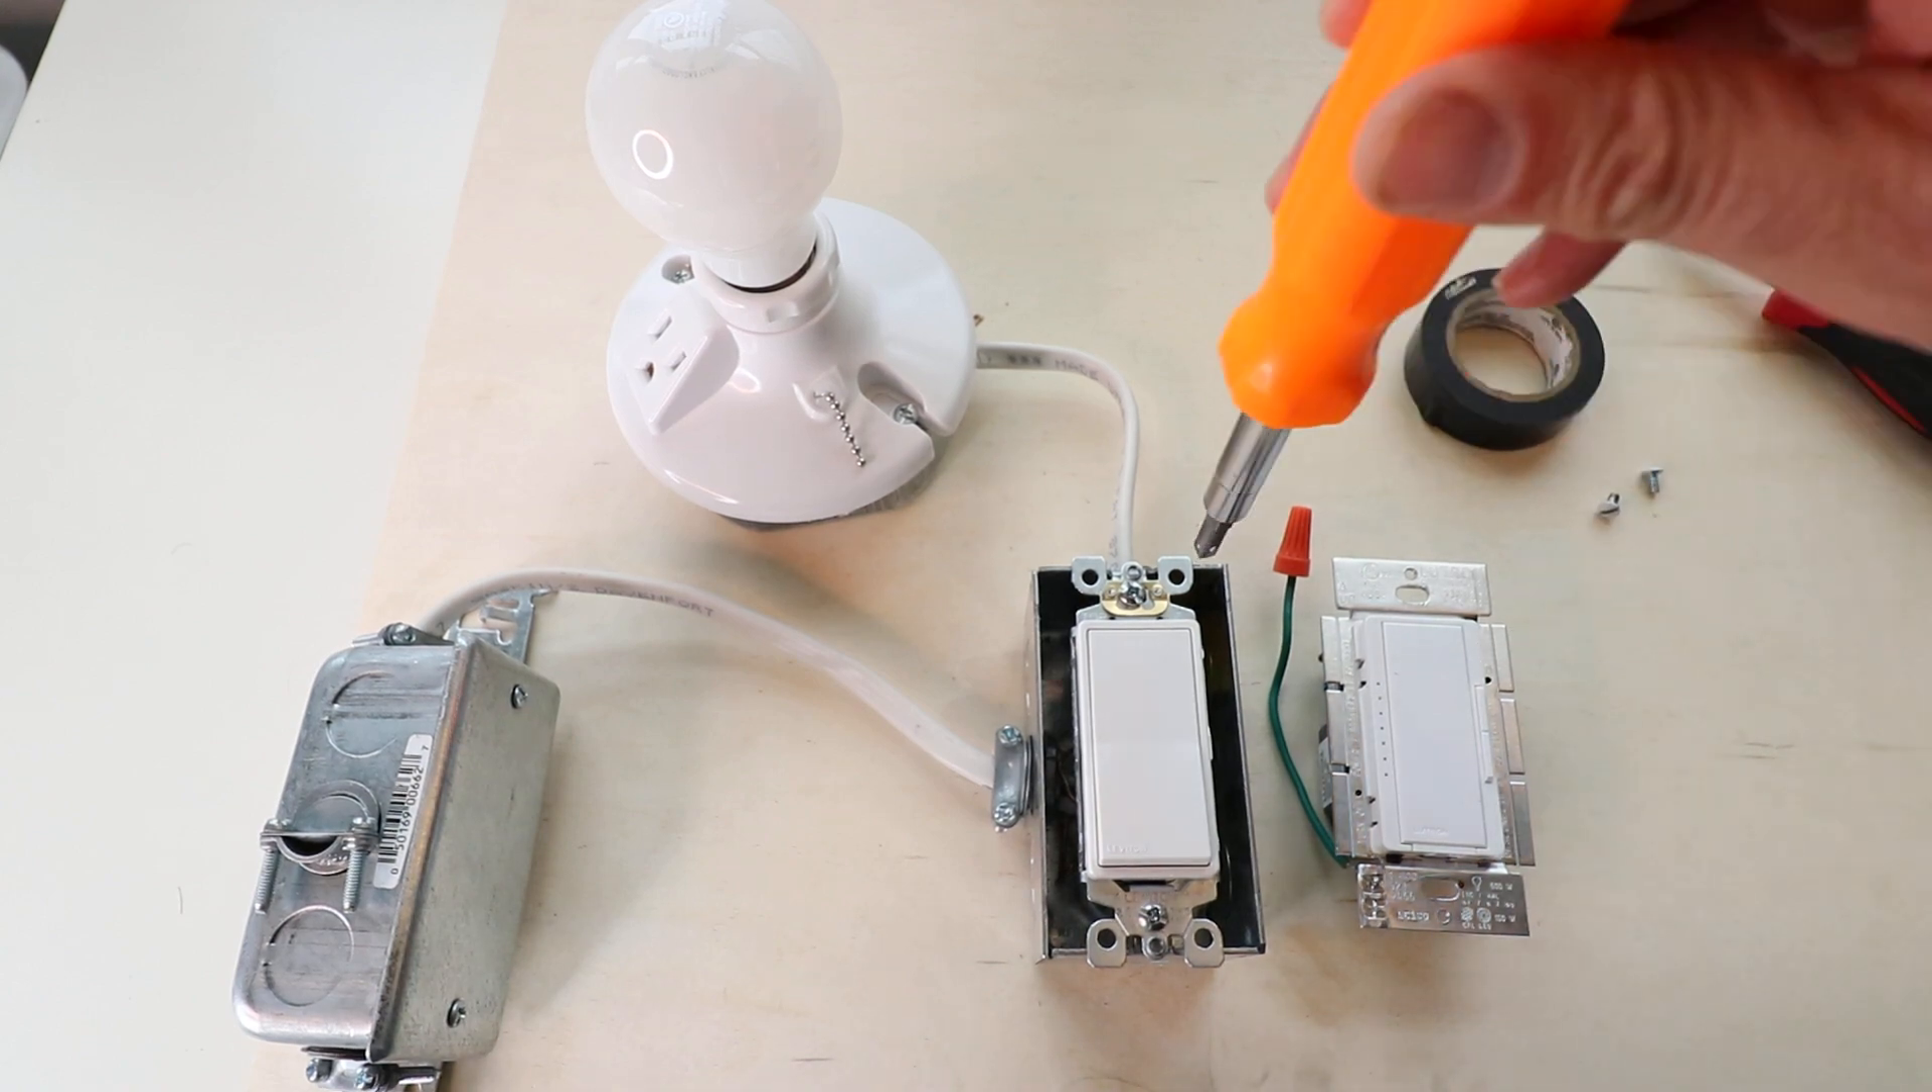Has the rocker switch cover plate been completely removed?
Yes.